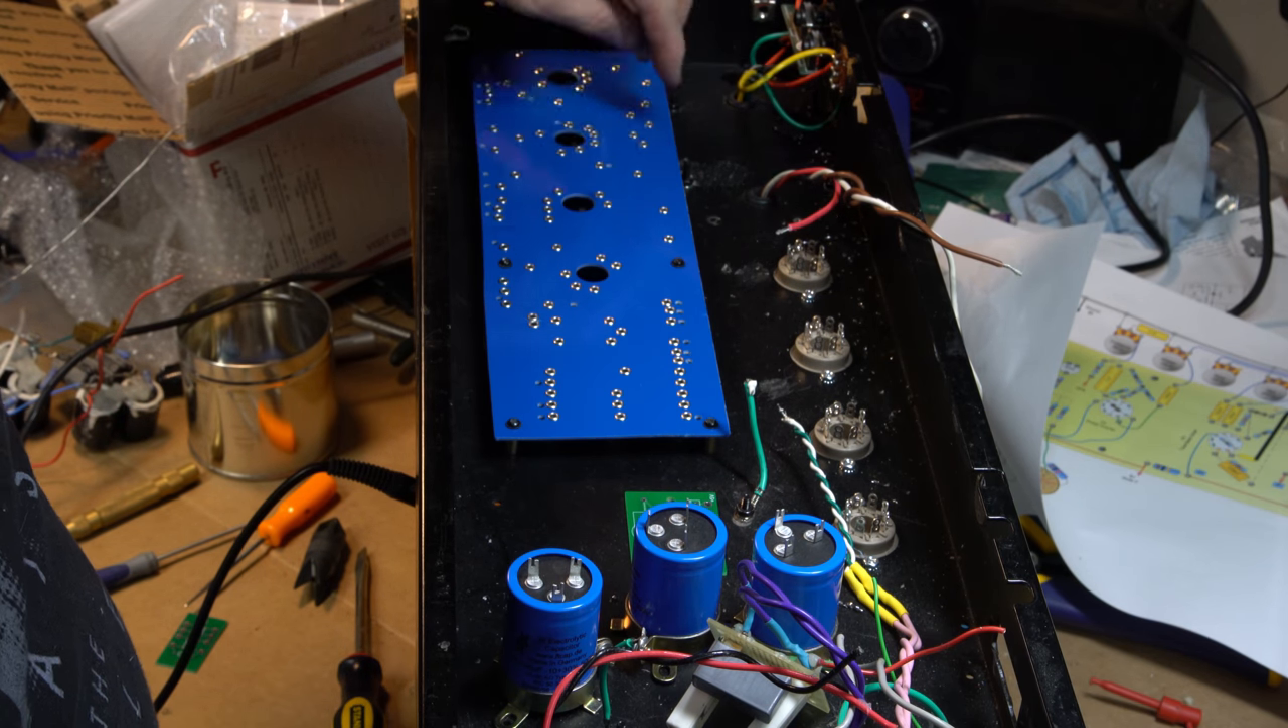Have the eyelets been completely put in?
Yes.